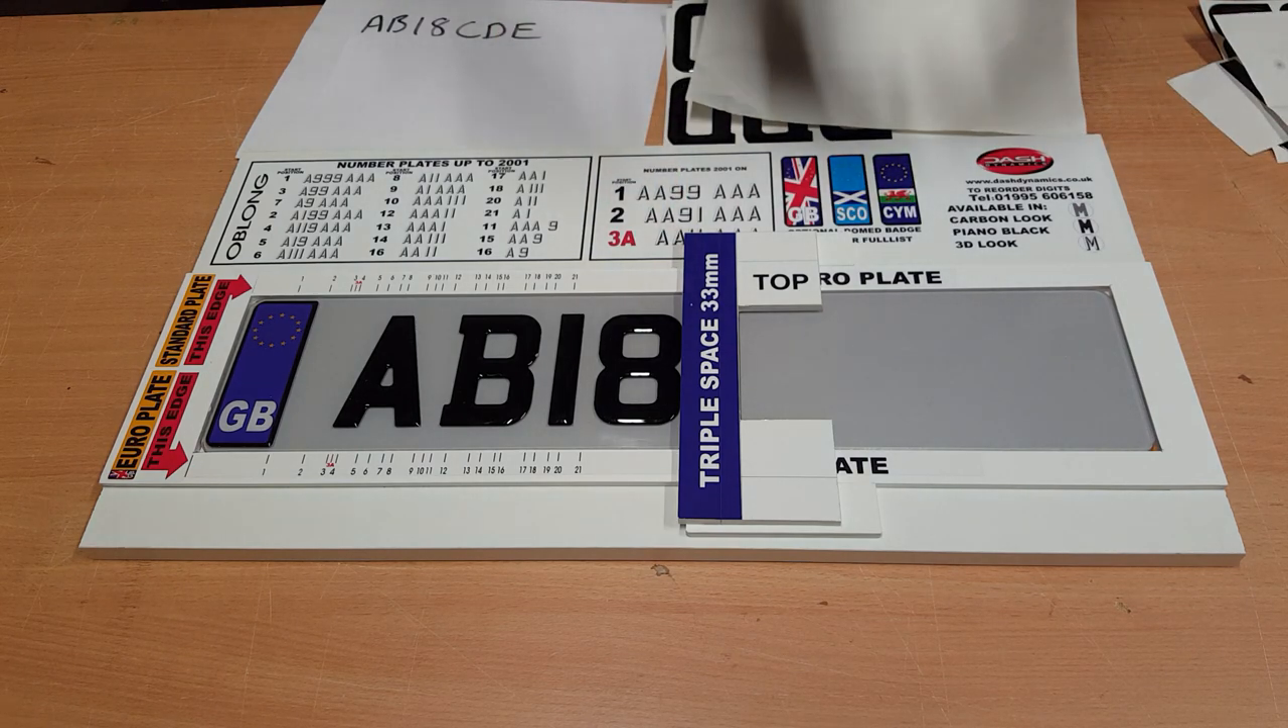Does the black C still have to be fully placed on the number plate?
Yes.